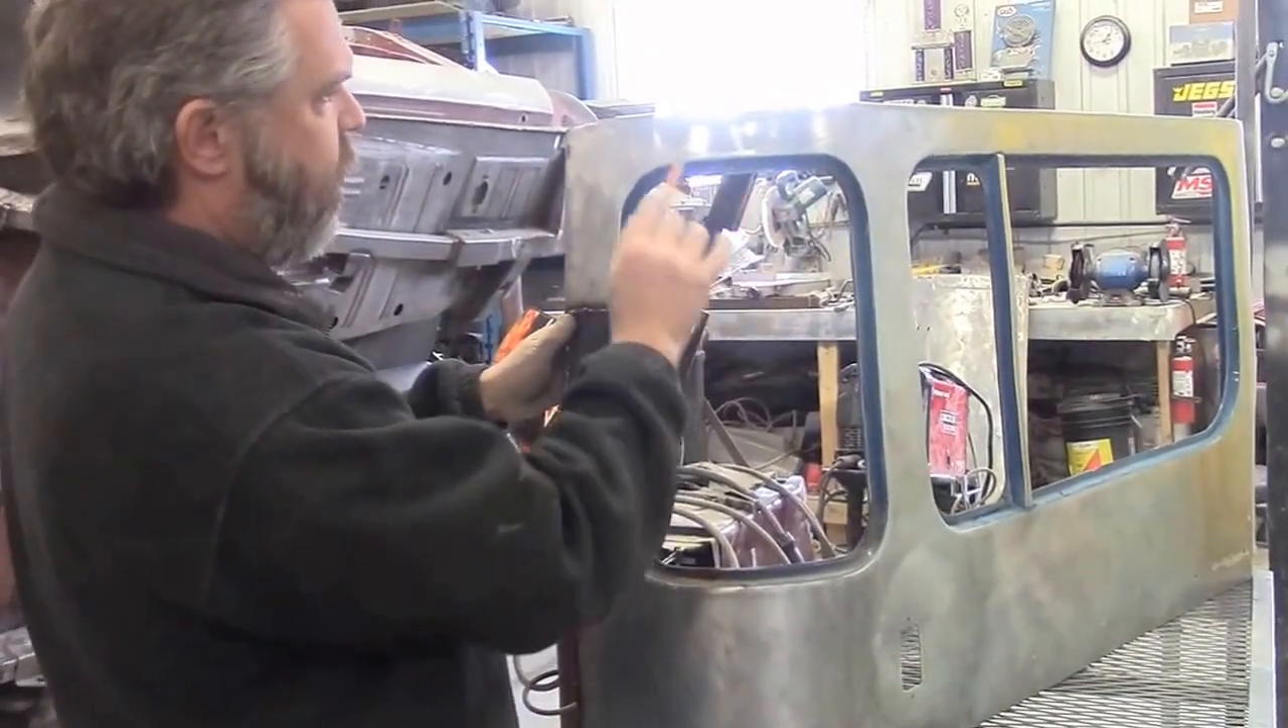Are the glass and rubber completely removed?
Yes.